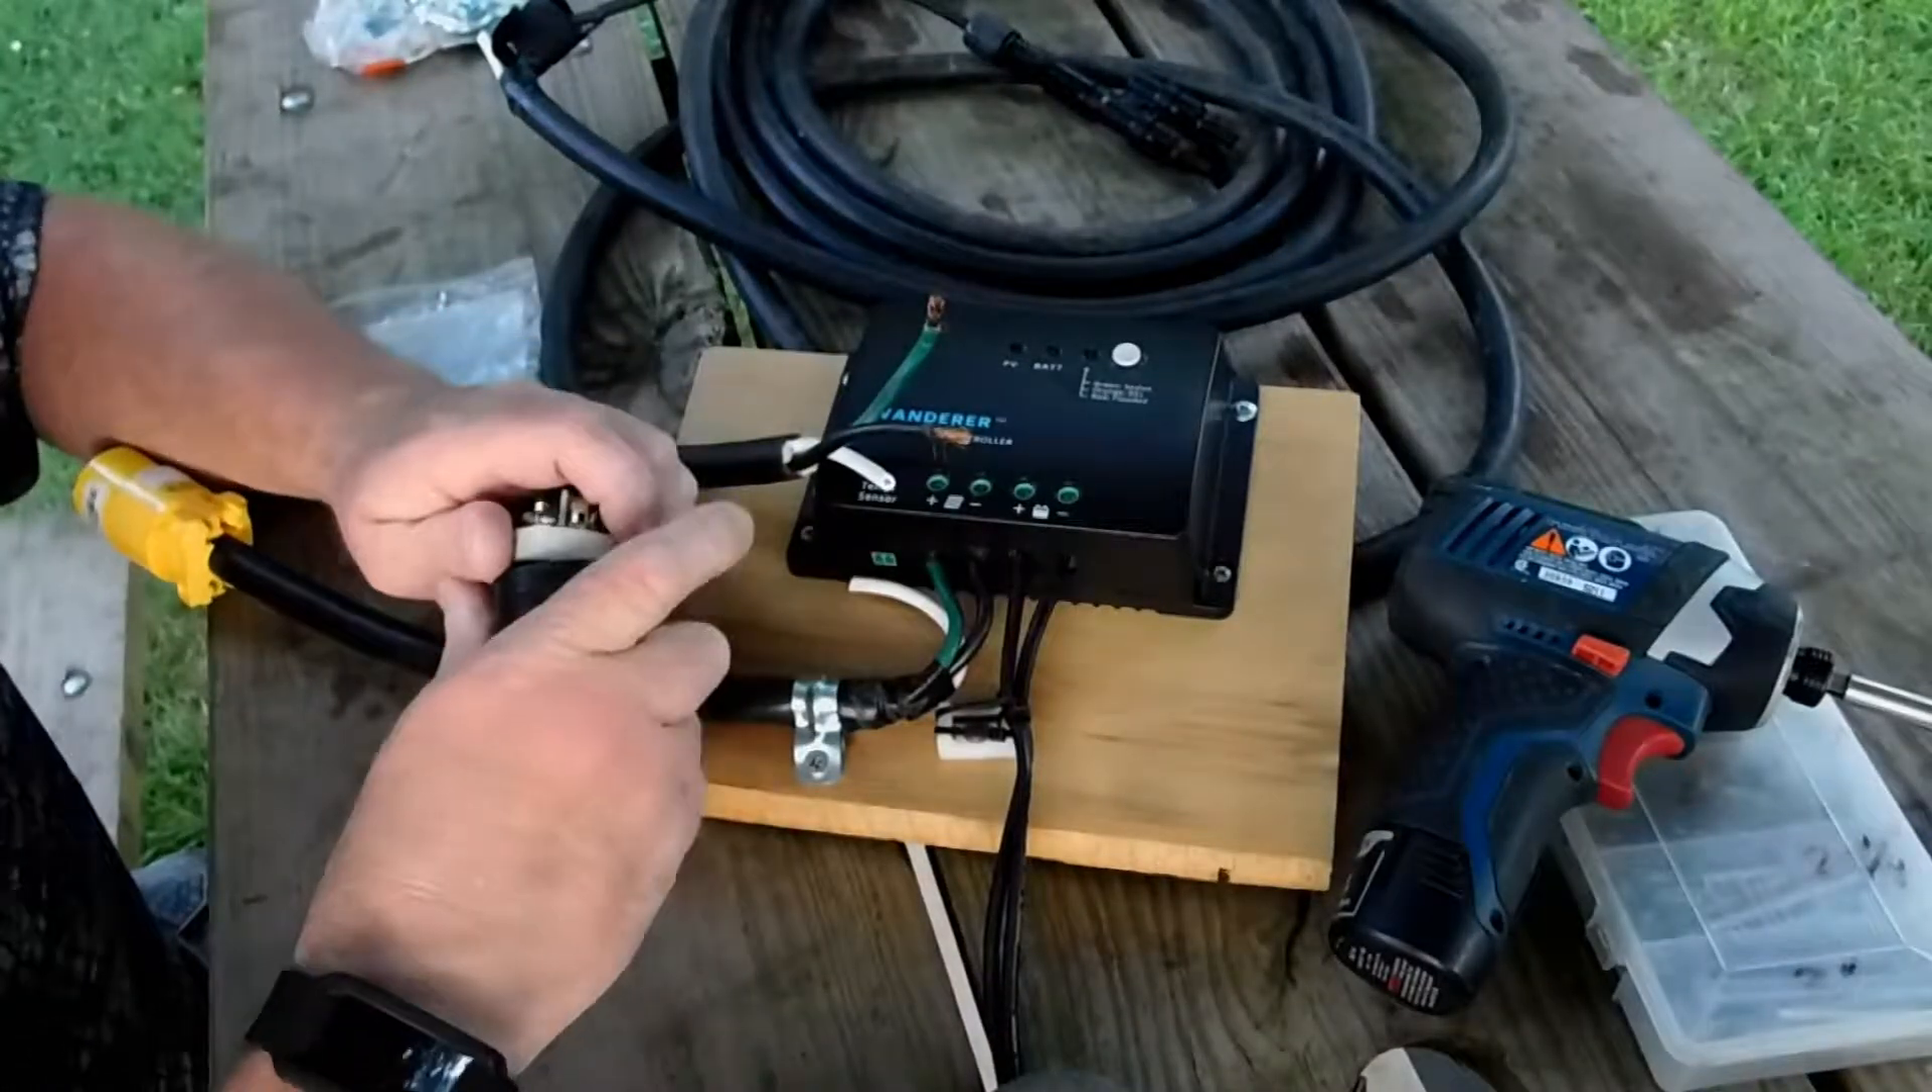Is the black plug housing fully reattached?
No.